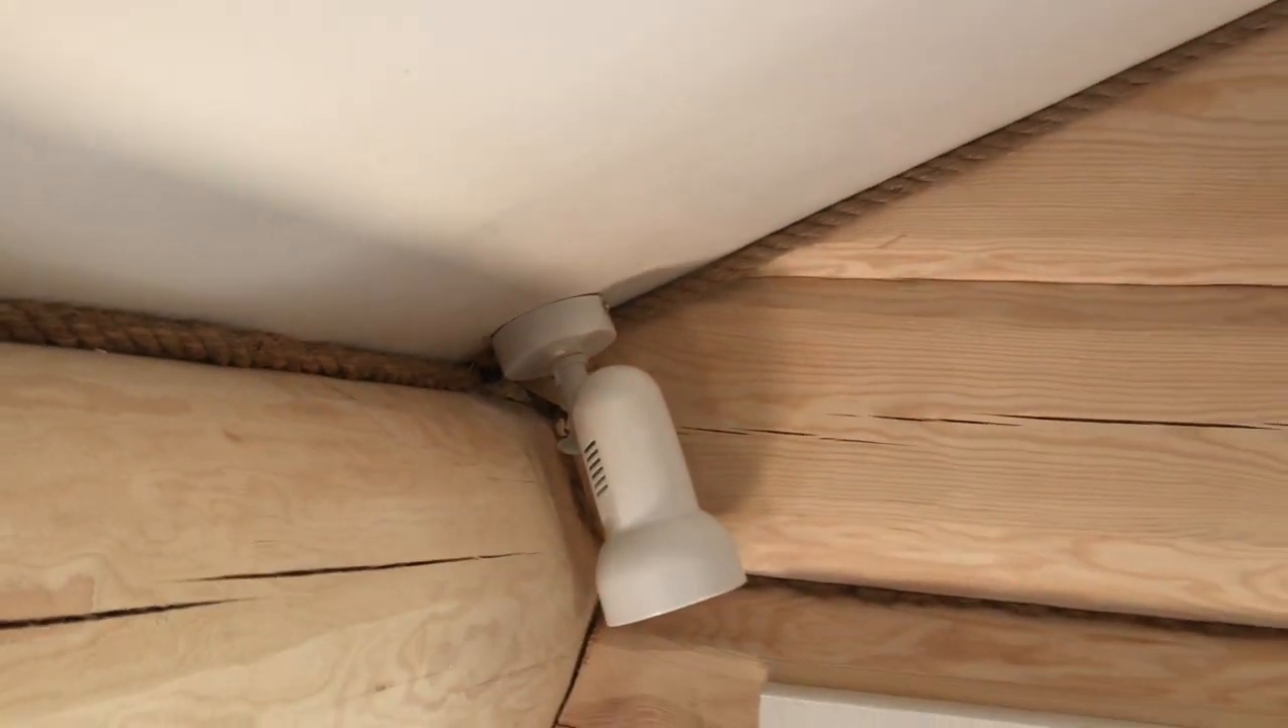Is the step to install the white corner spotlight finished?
Yes.